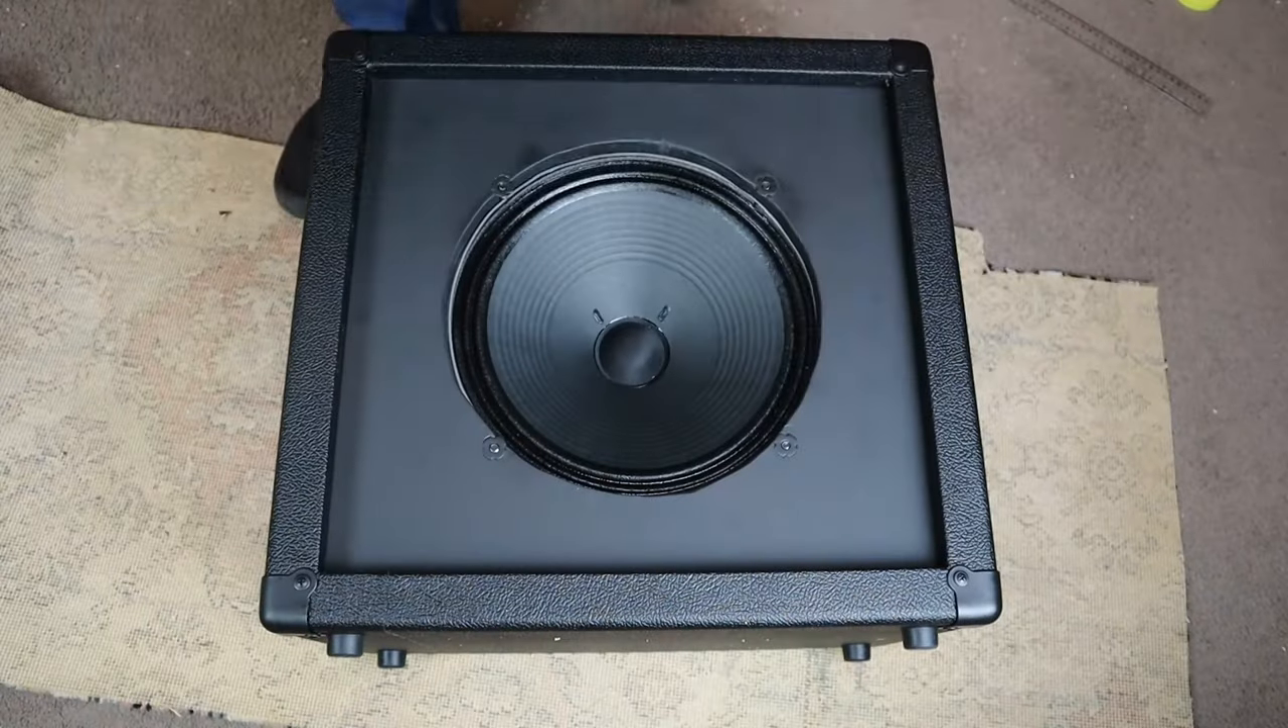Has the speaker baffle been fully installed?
Yes.